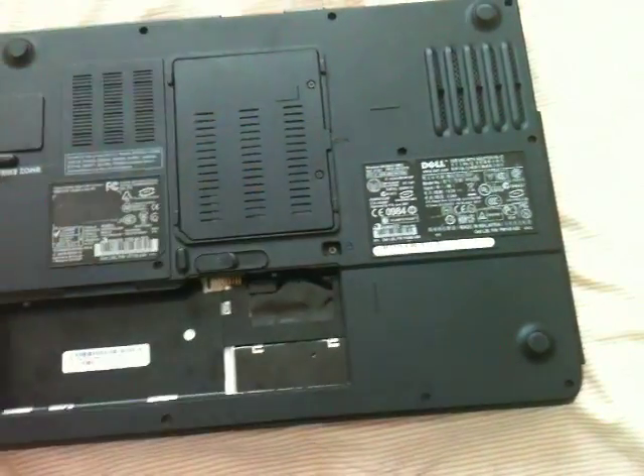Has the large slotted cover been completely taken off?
No.